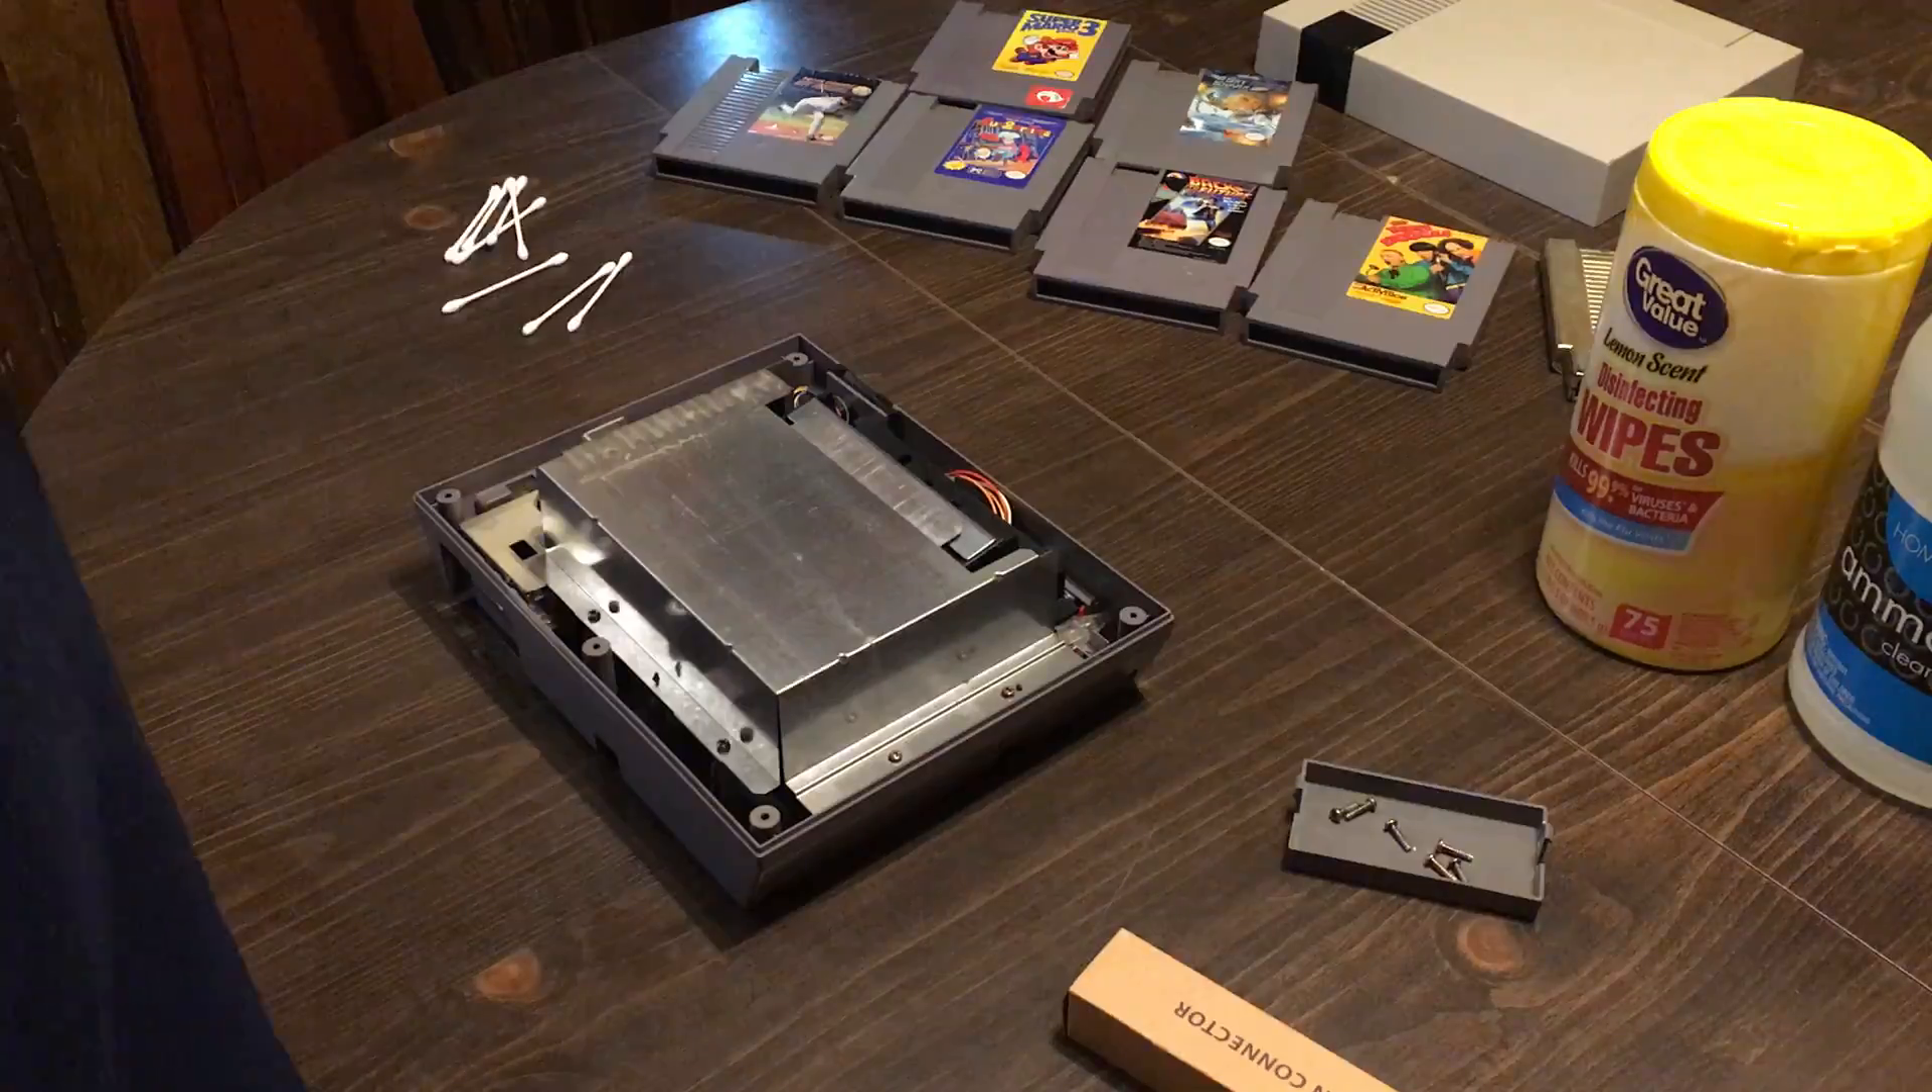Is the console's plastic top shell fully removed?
Yes.